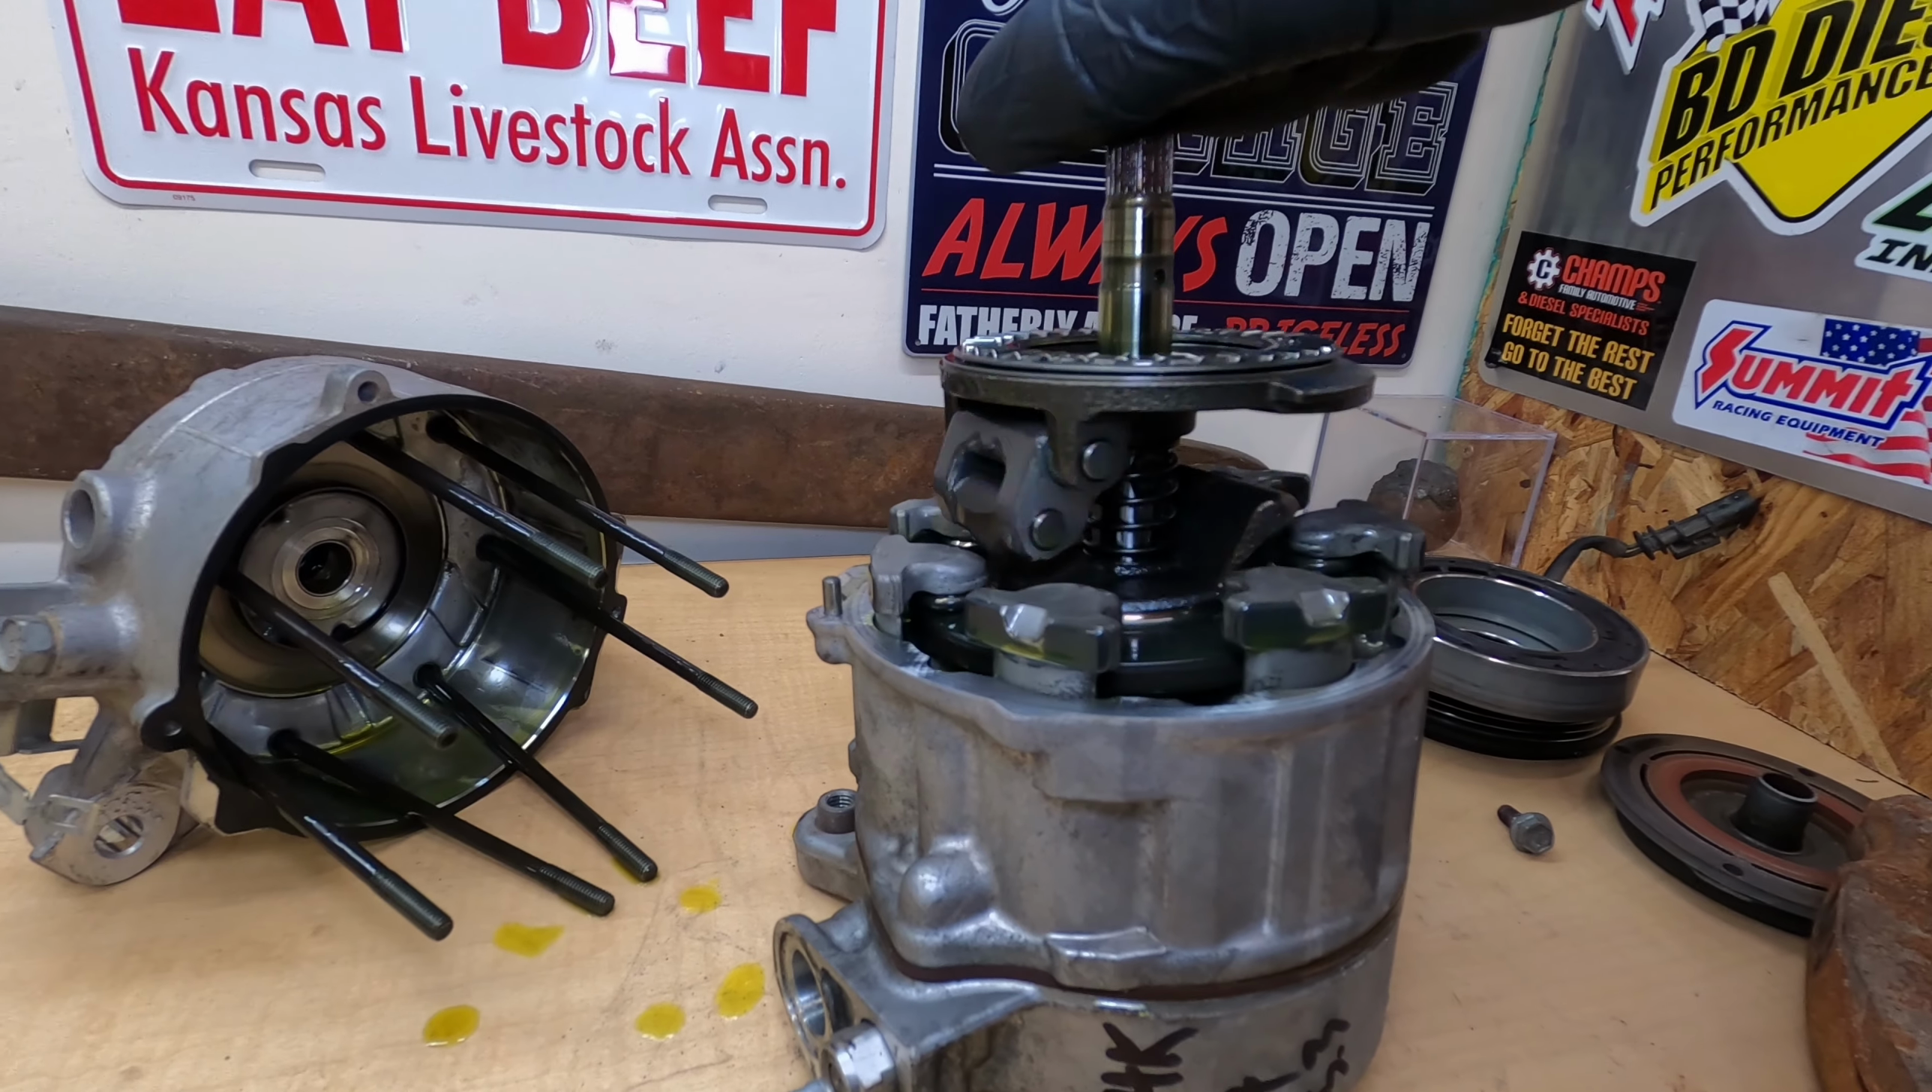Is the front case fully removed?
Yes.